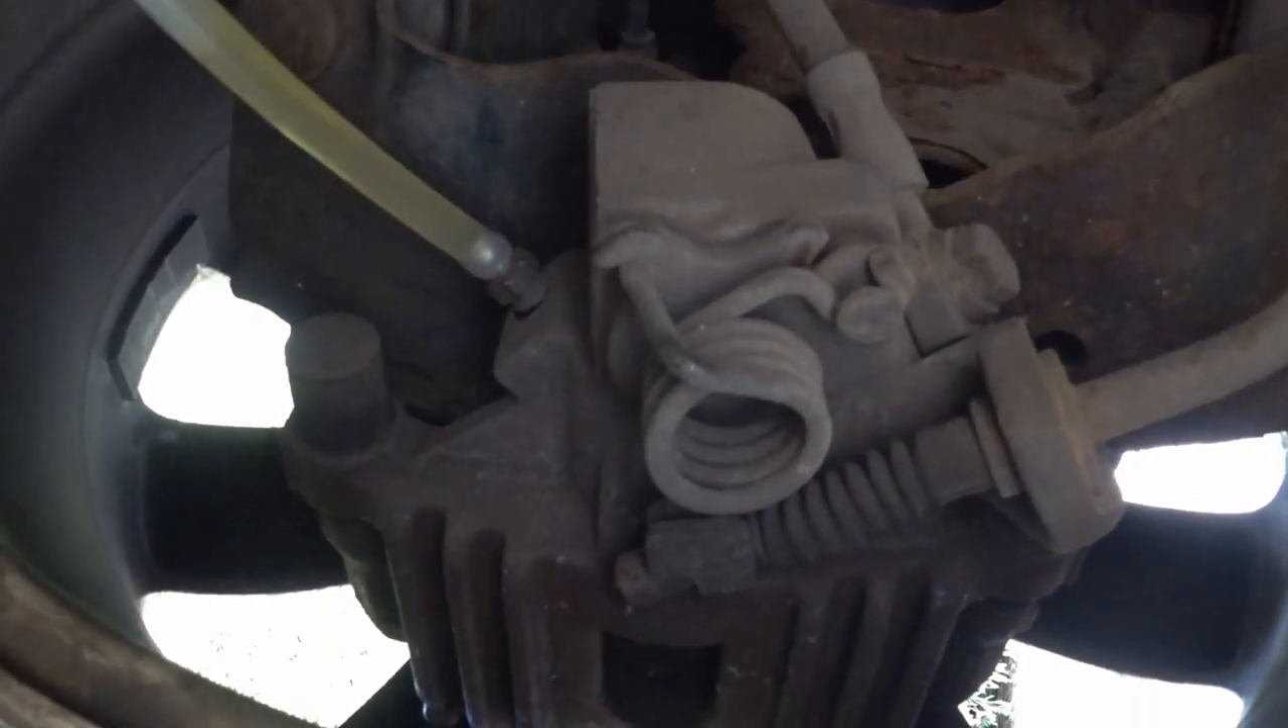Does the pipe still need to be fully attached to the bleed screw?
No.